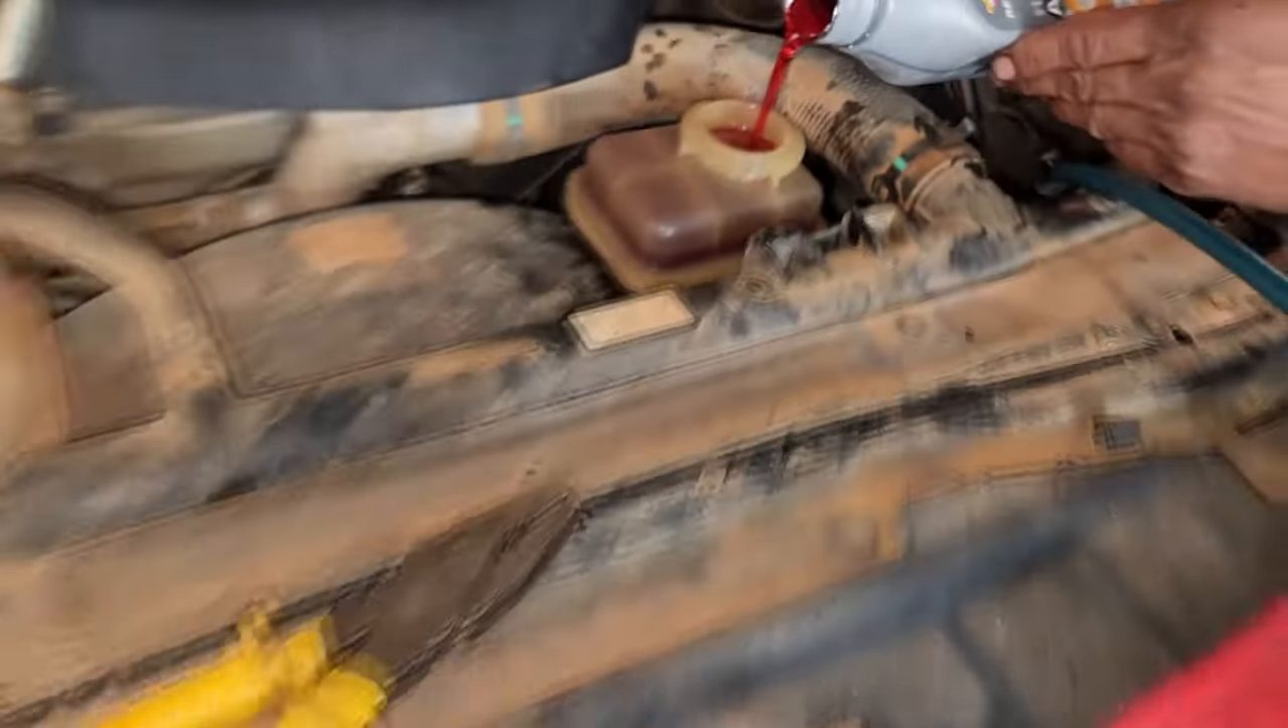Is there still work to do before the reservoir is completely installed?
No.